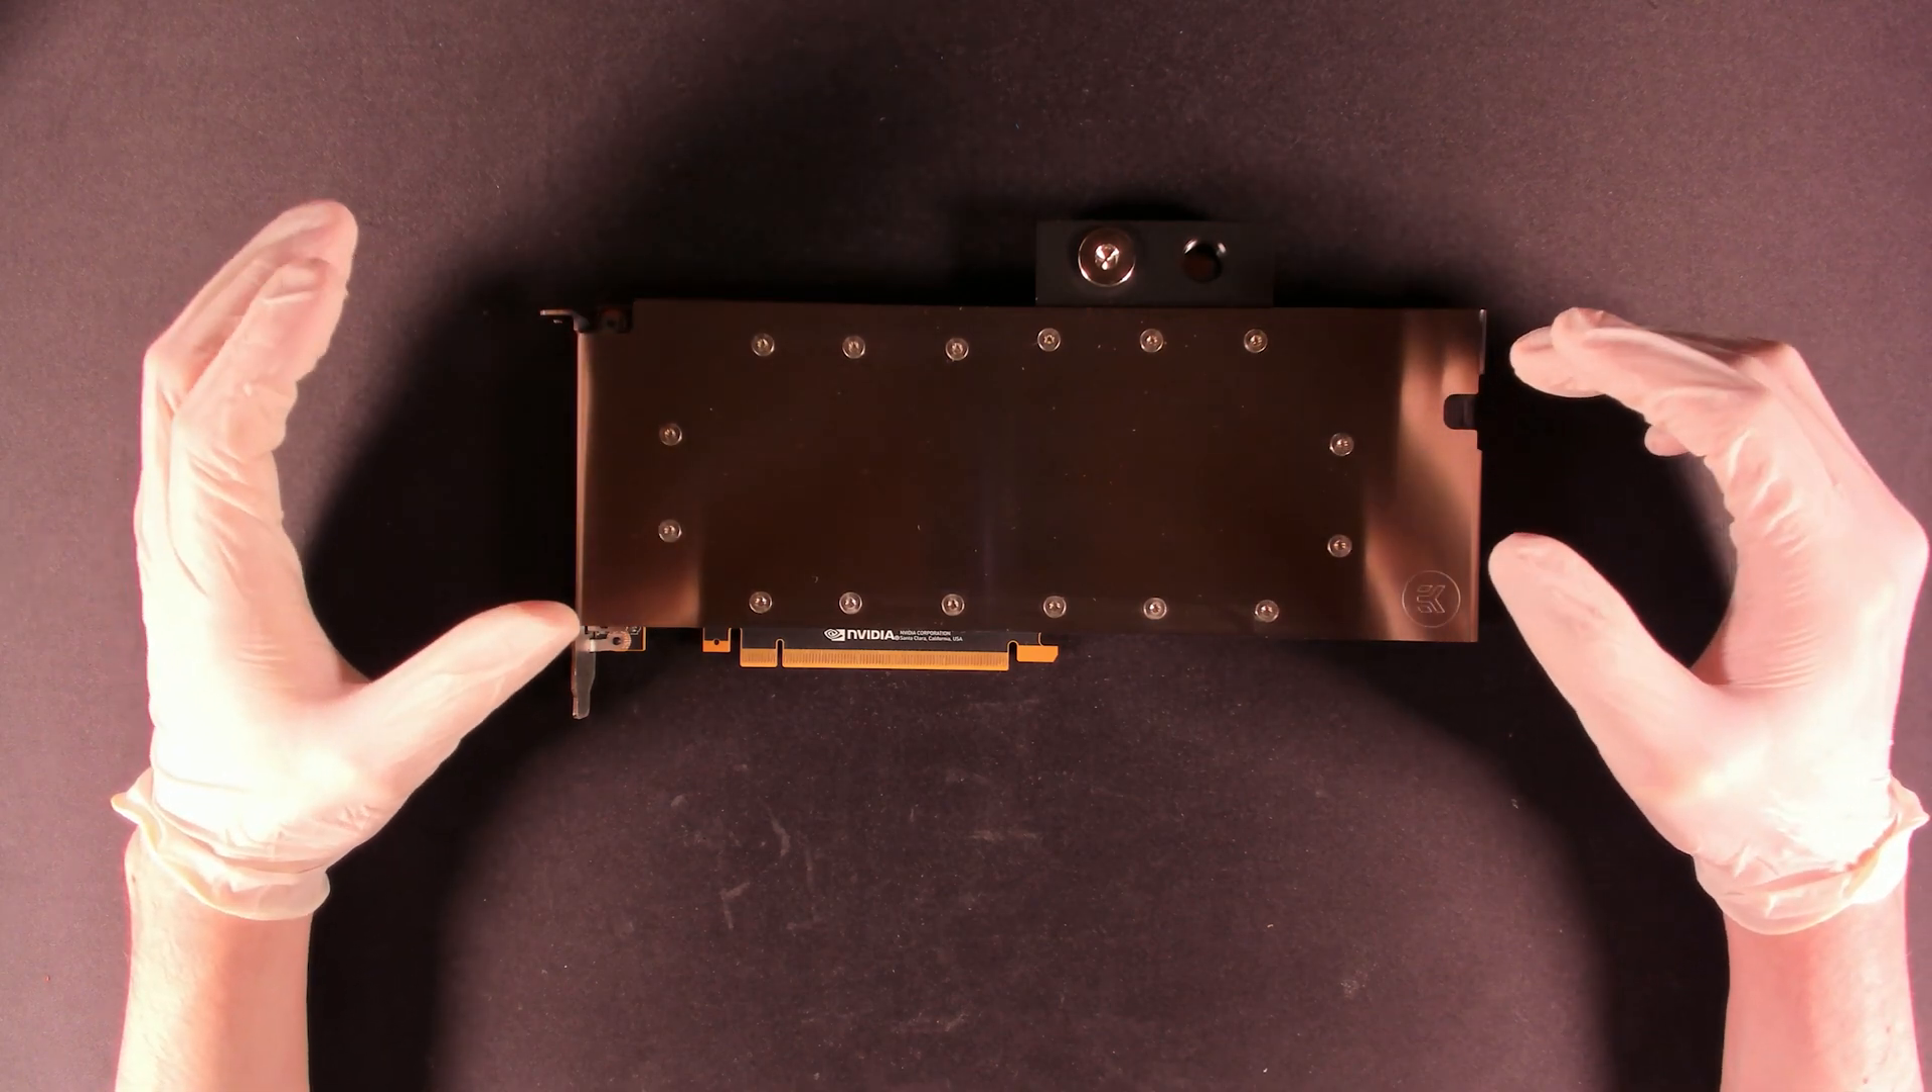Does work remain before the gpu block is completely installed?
No.